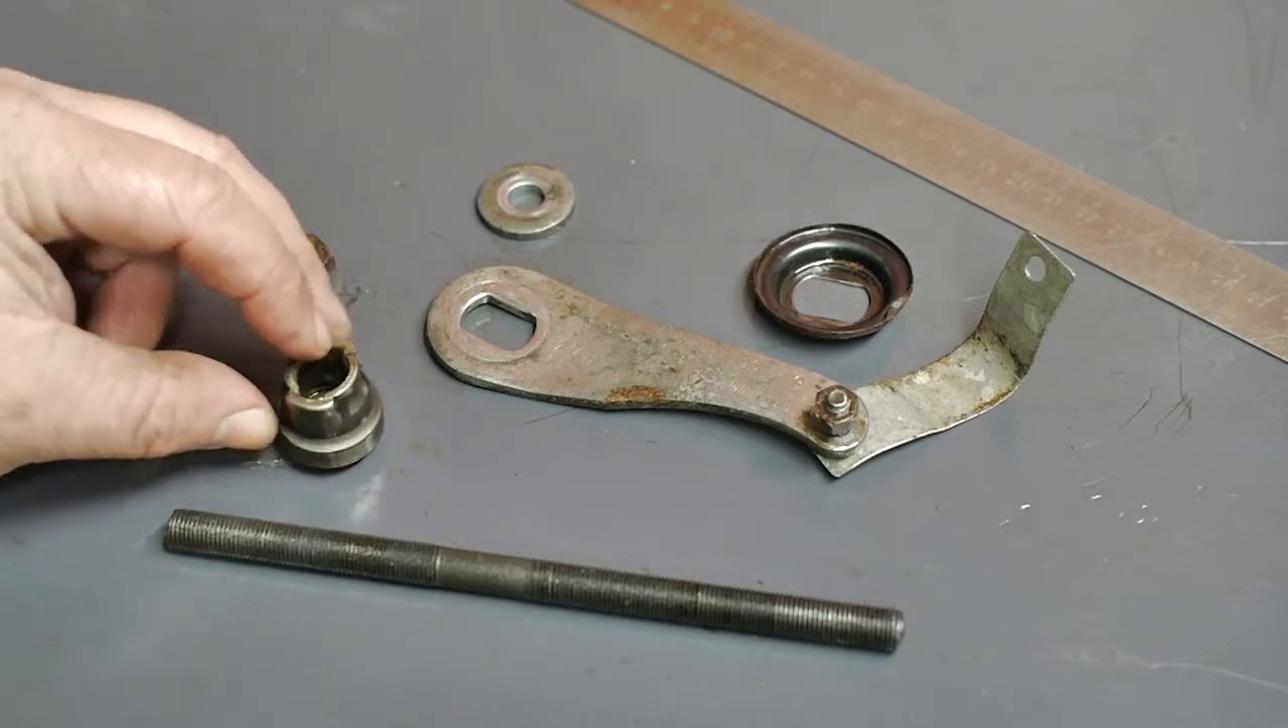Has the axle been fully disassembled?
Yes.